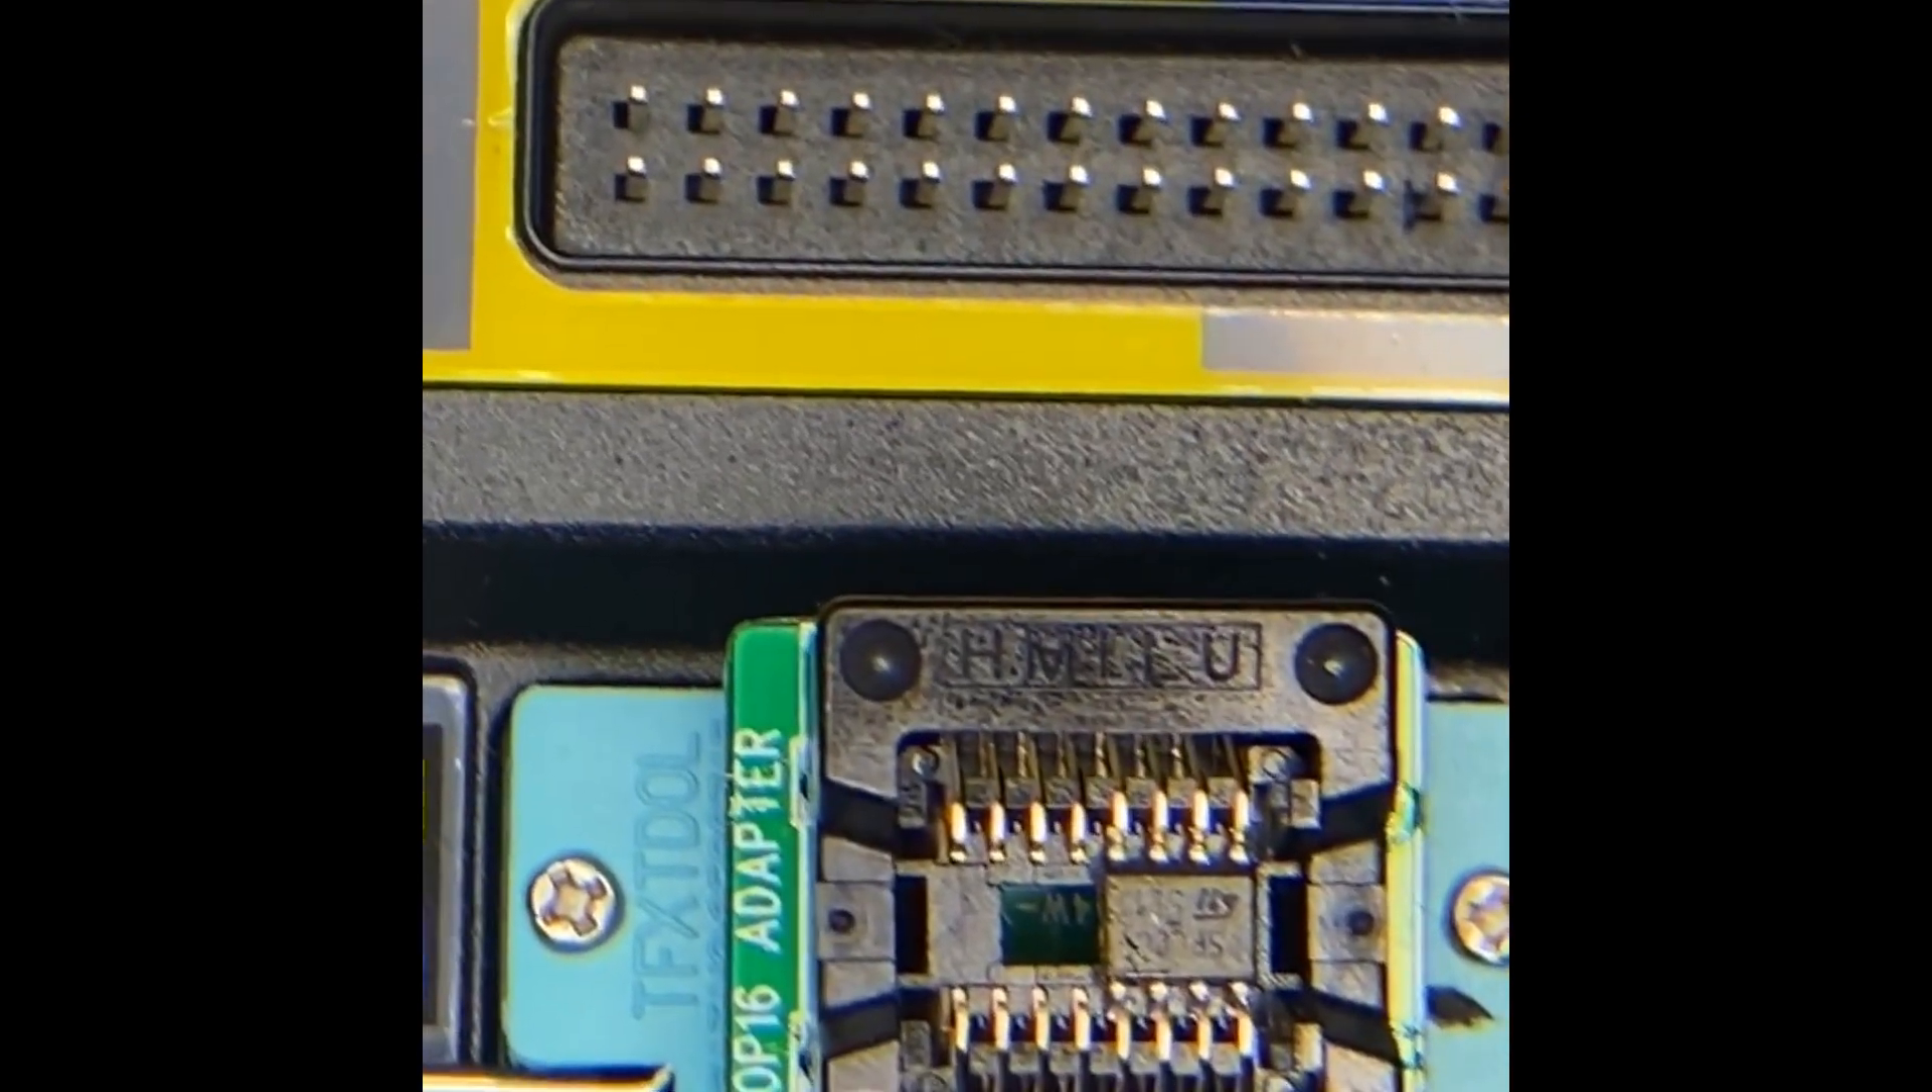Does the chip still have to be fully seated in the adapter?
No.